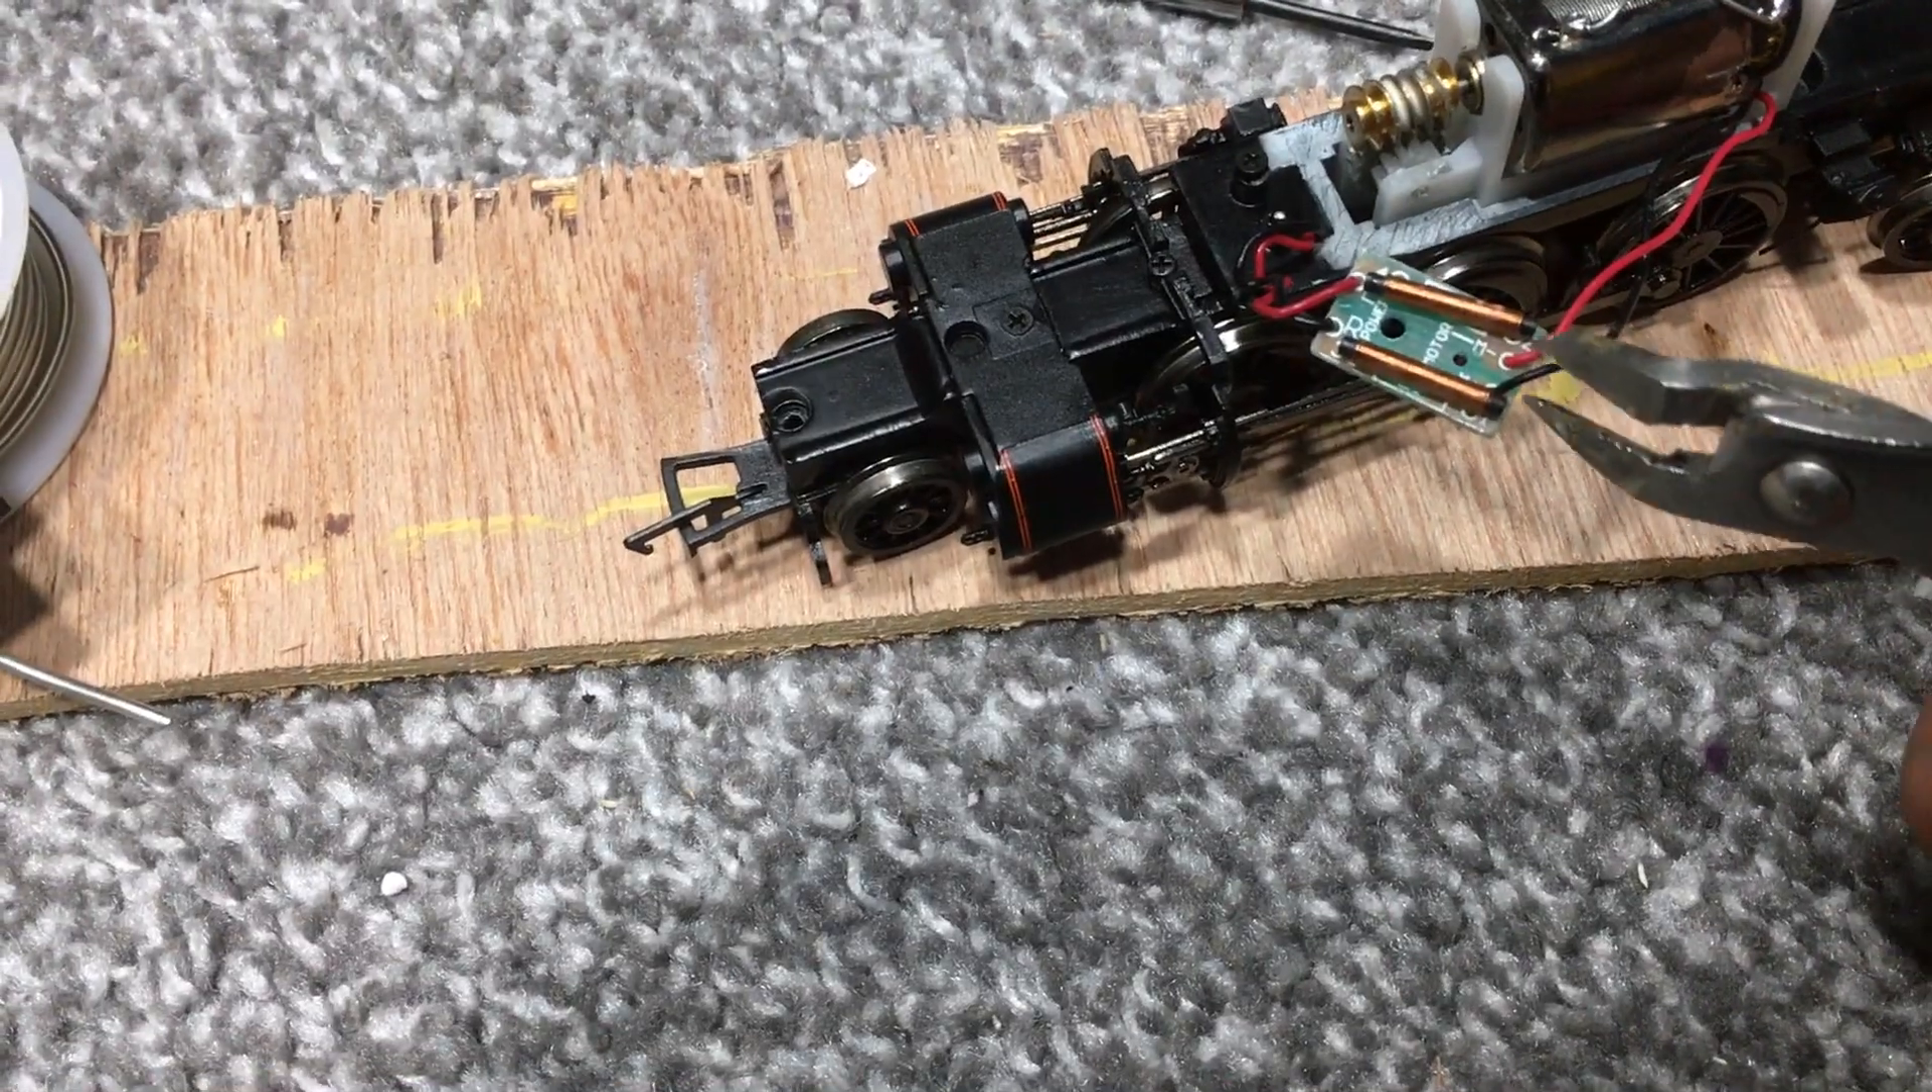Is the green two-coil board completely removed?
No.